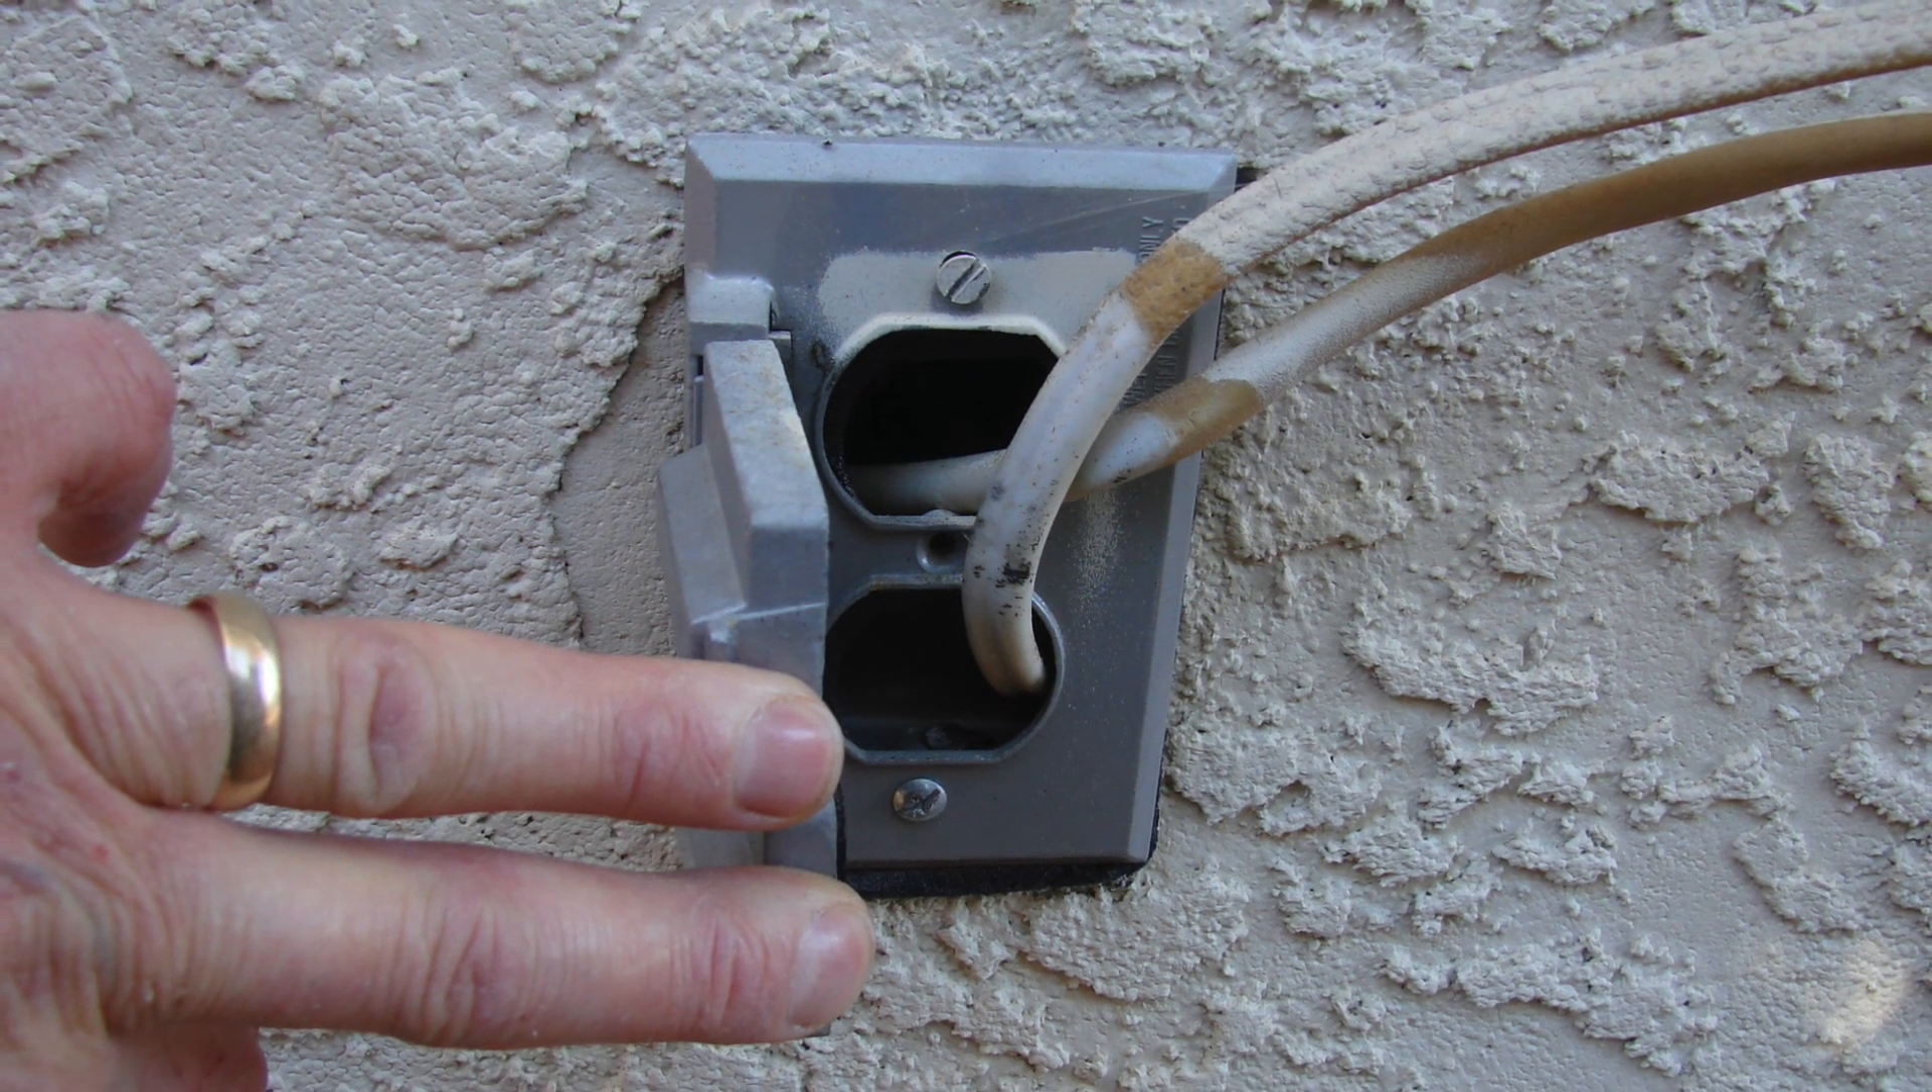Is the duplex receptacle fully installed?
No.